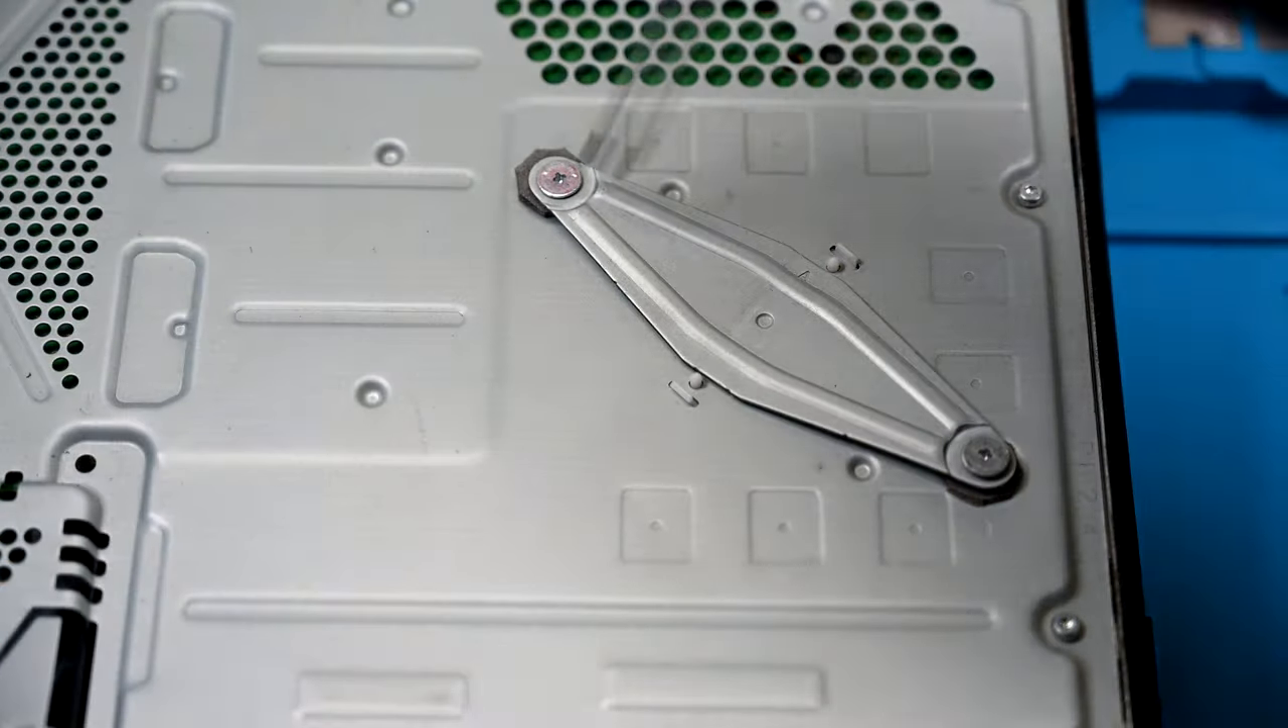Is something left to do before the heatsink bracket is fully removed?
Yes.